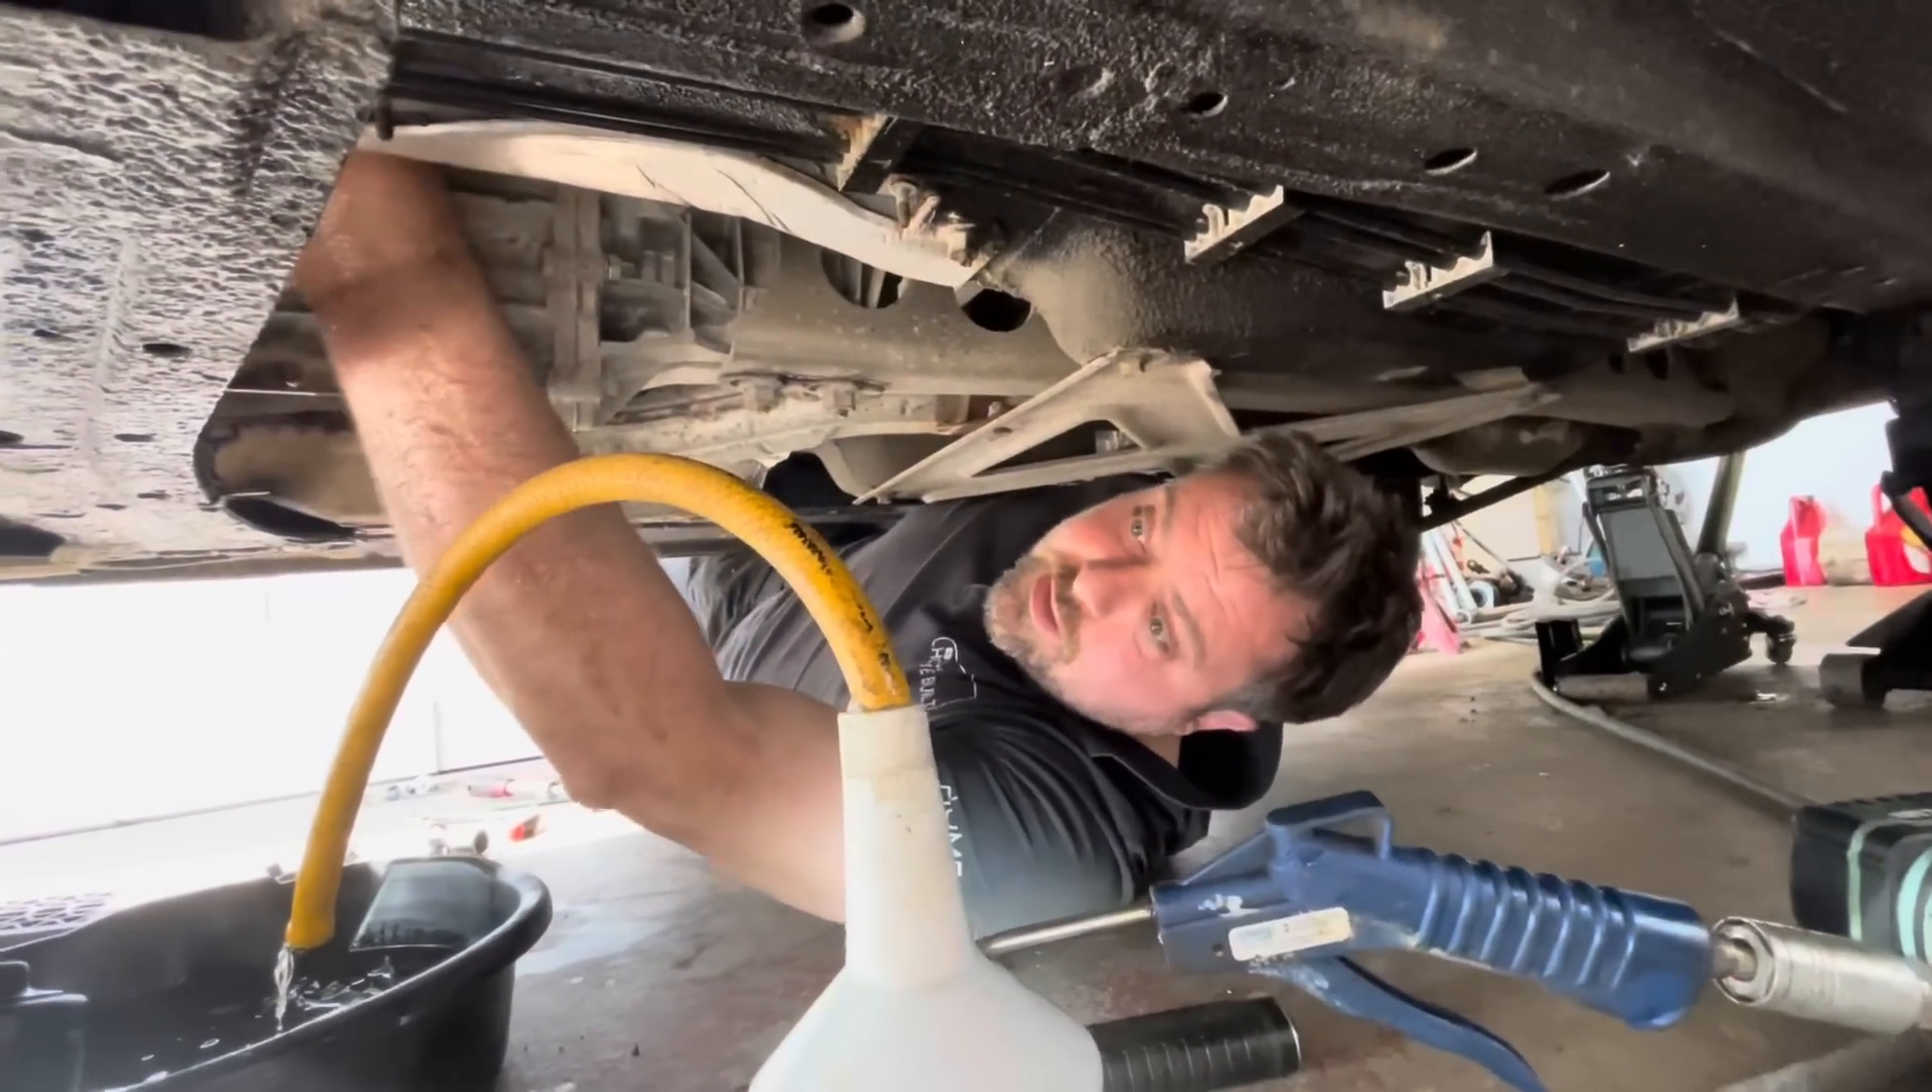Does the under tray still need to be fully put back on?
Yes.